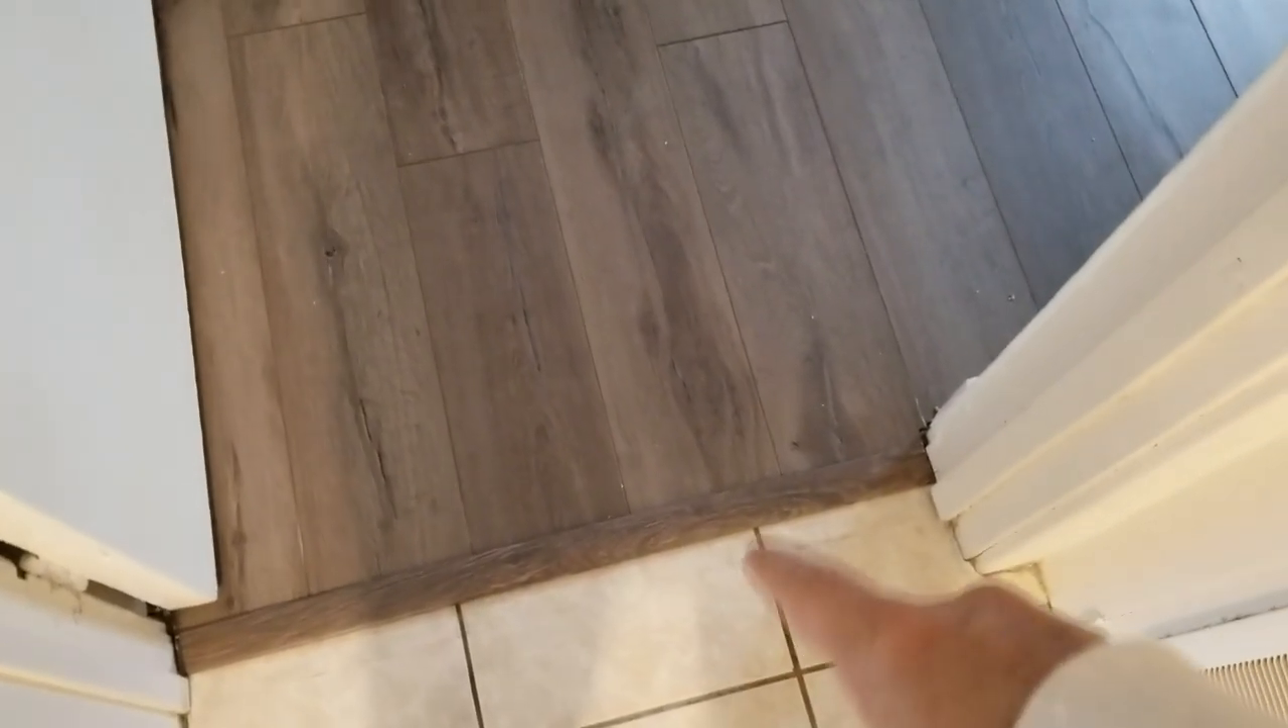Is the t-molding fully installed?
Yes.